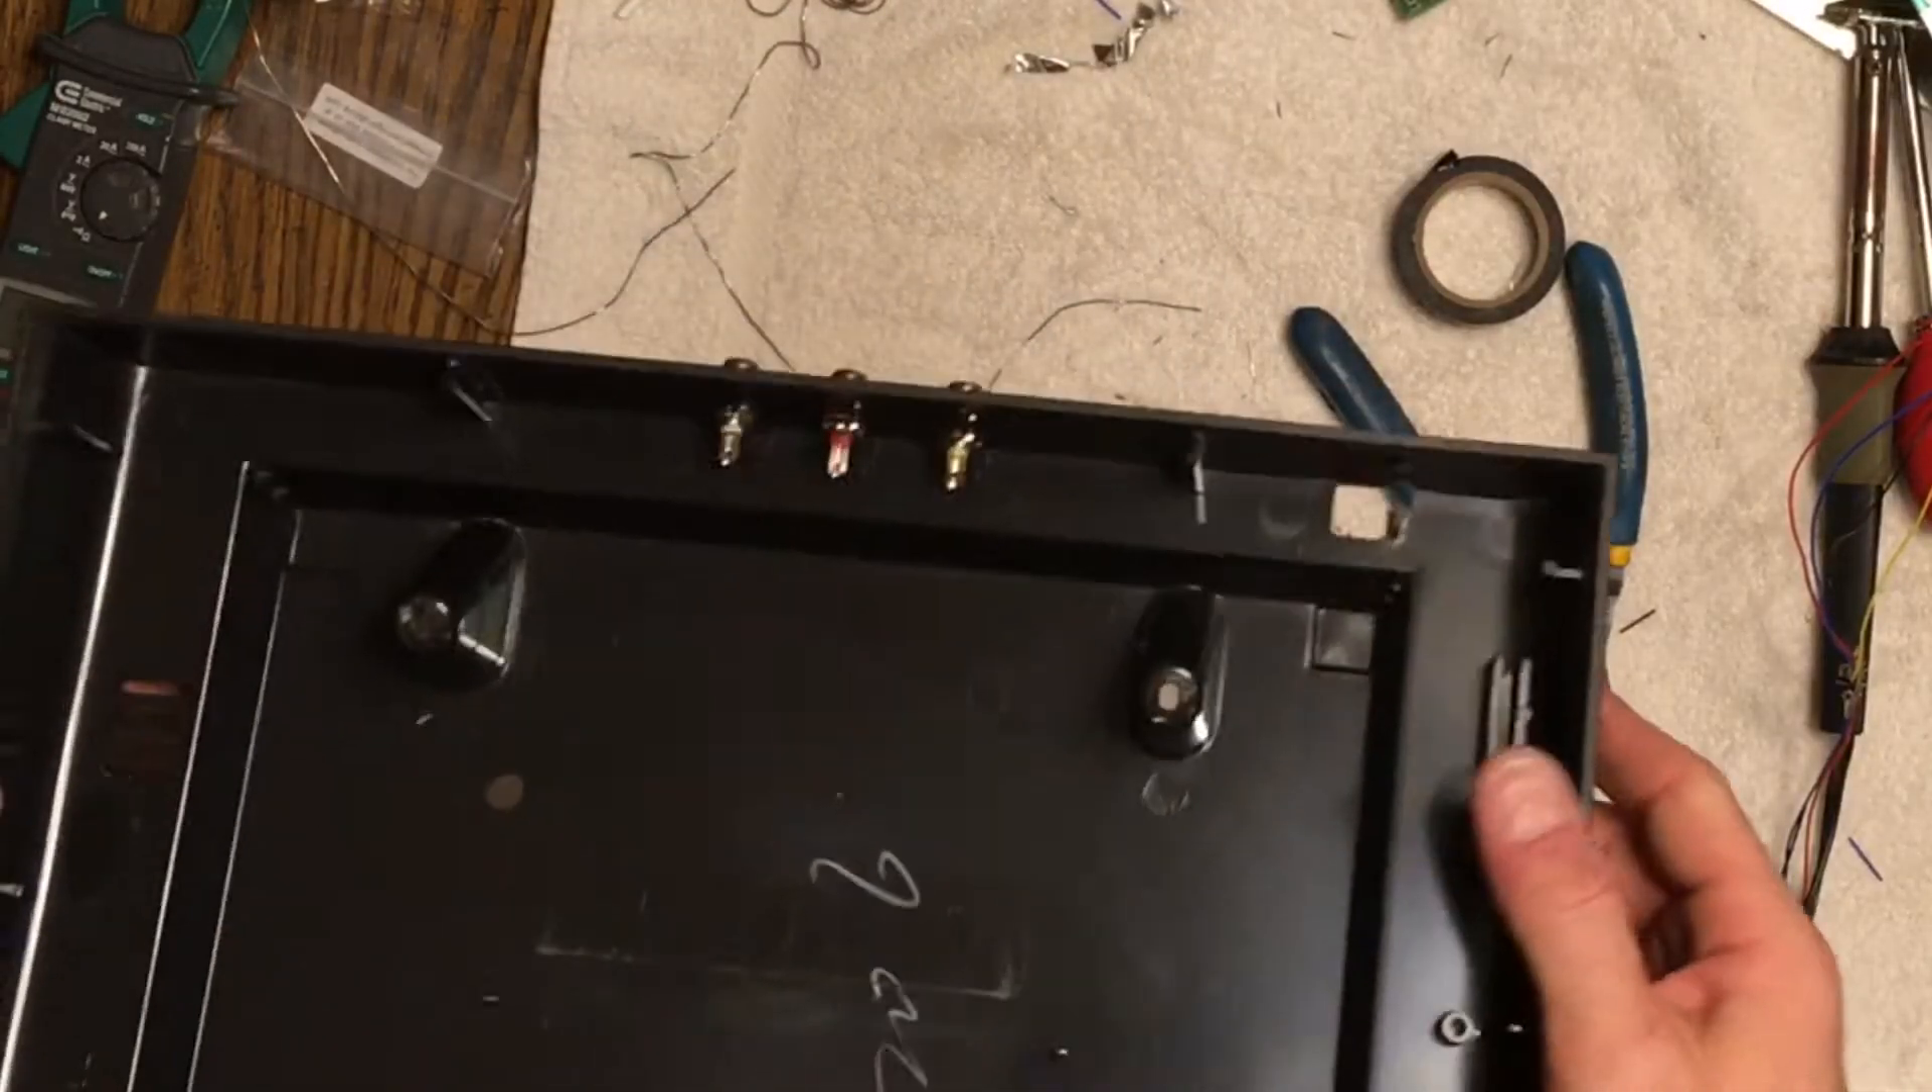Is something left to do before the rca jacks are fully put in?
No.